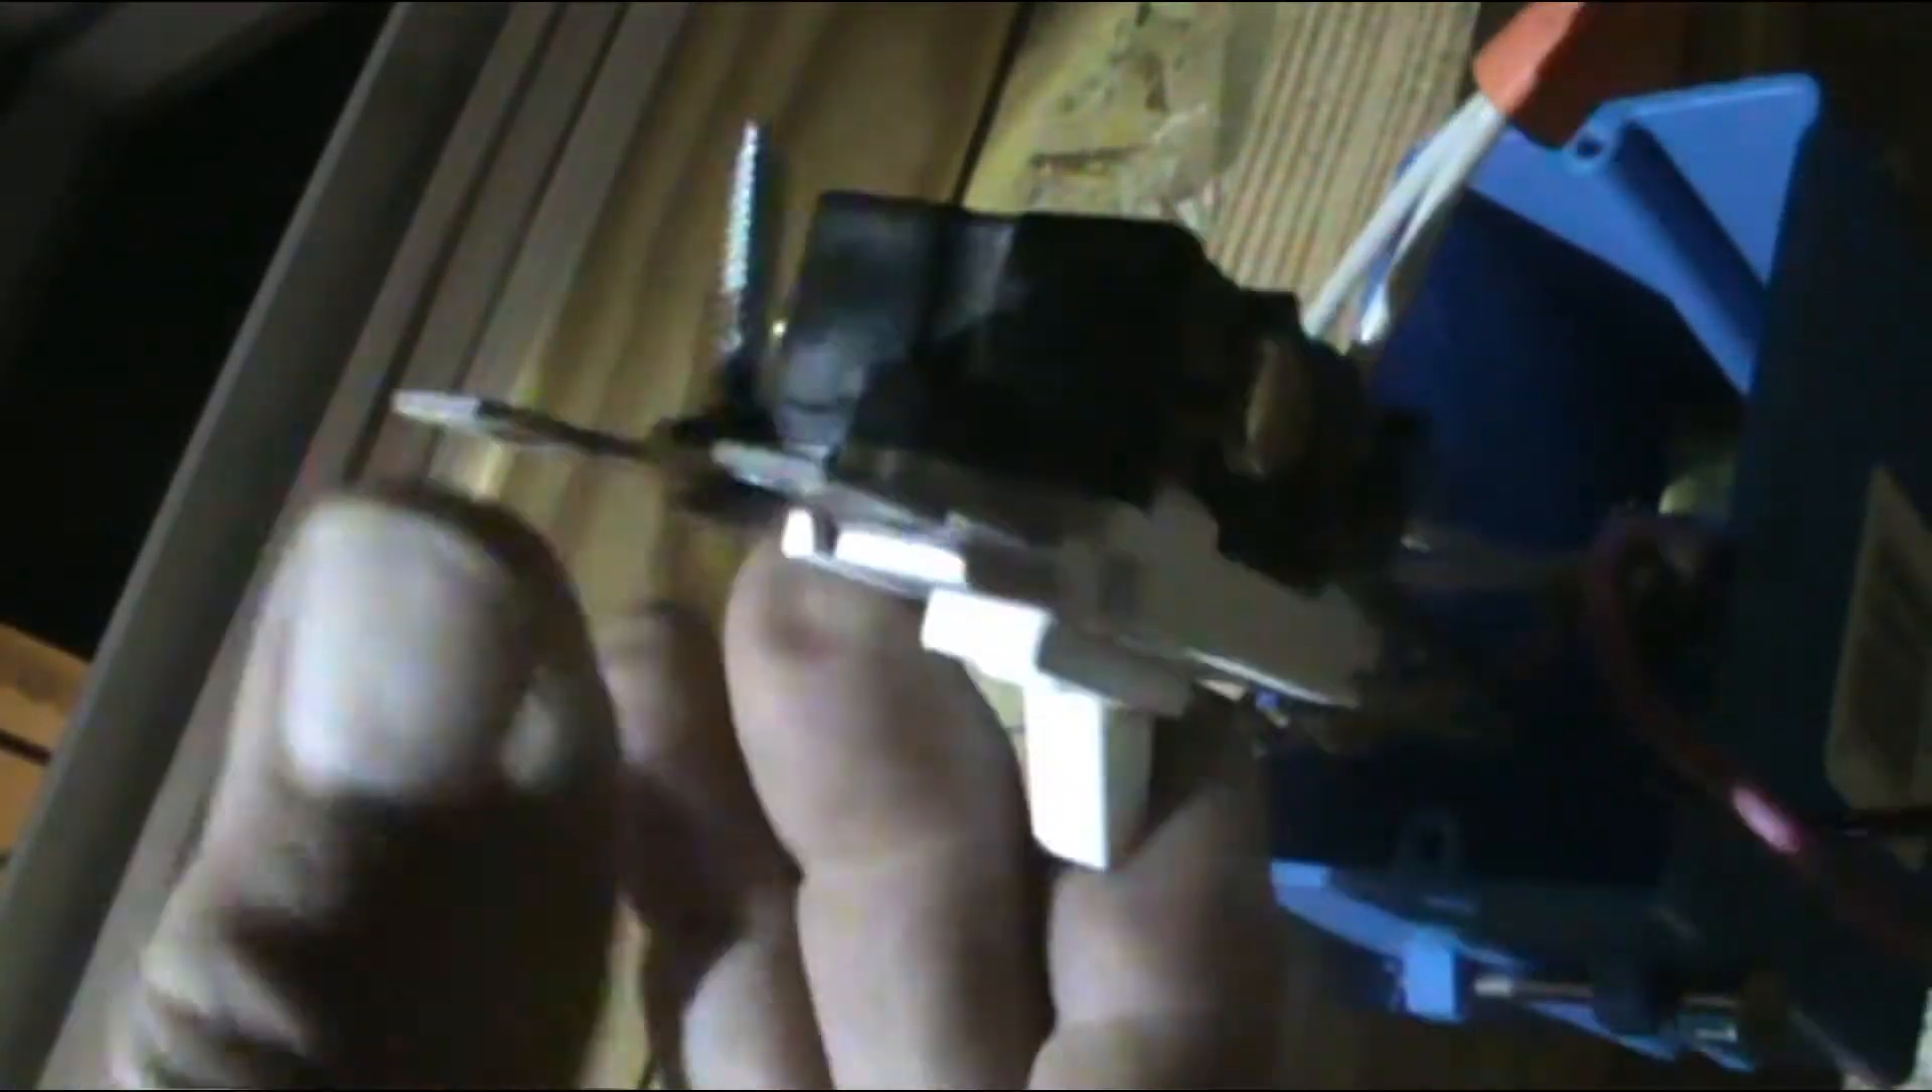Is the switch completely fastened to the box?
No.